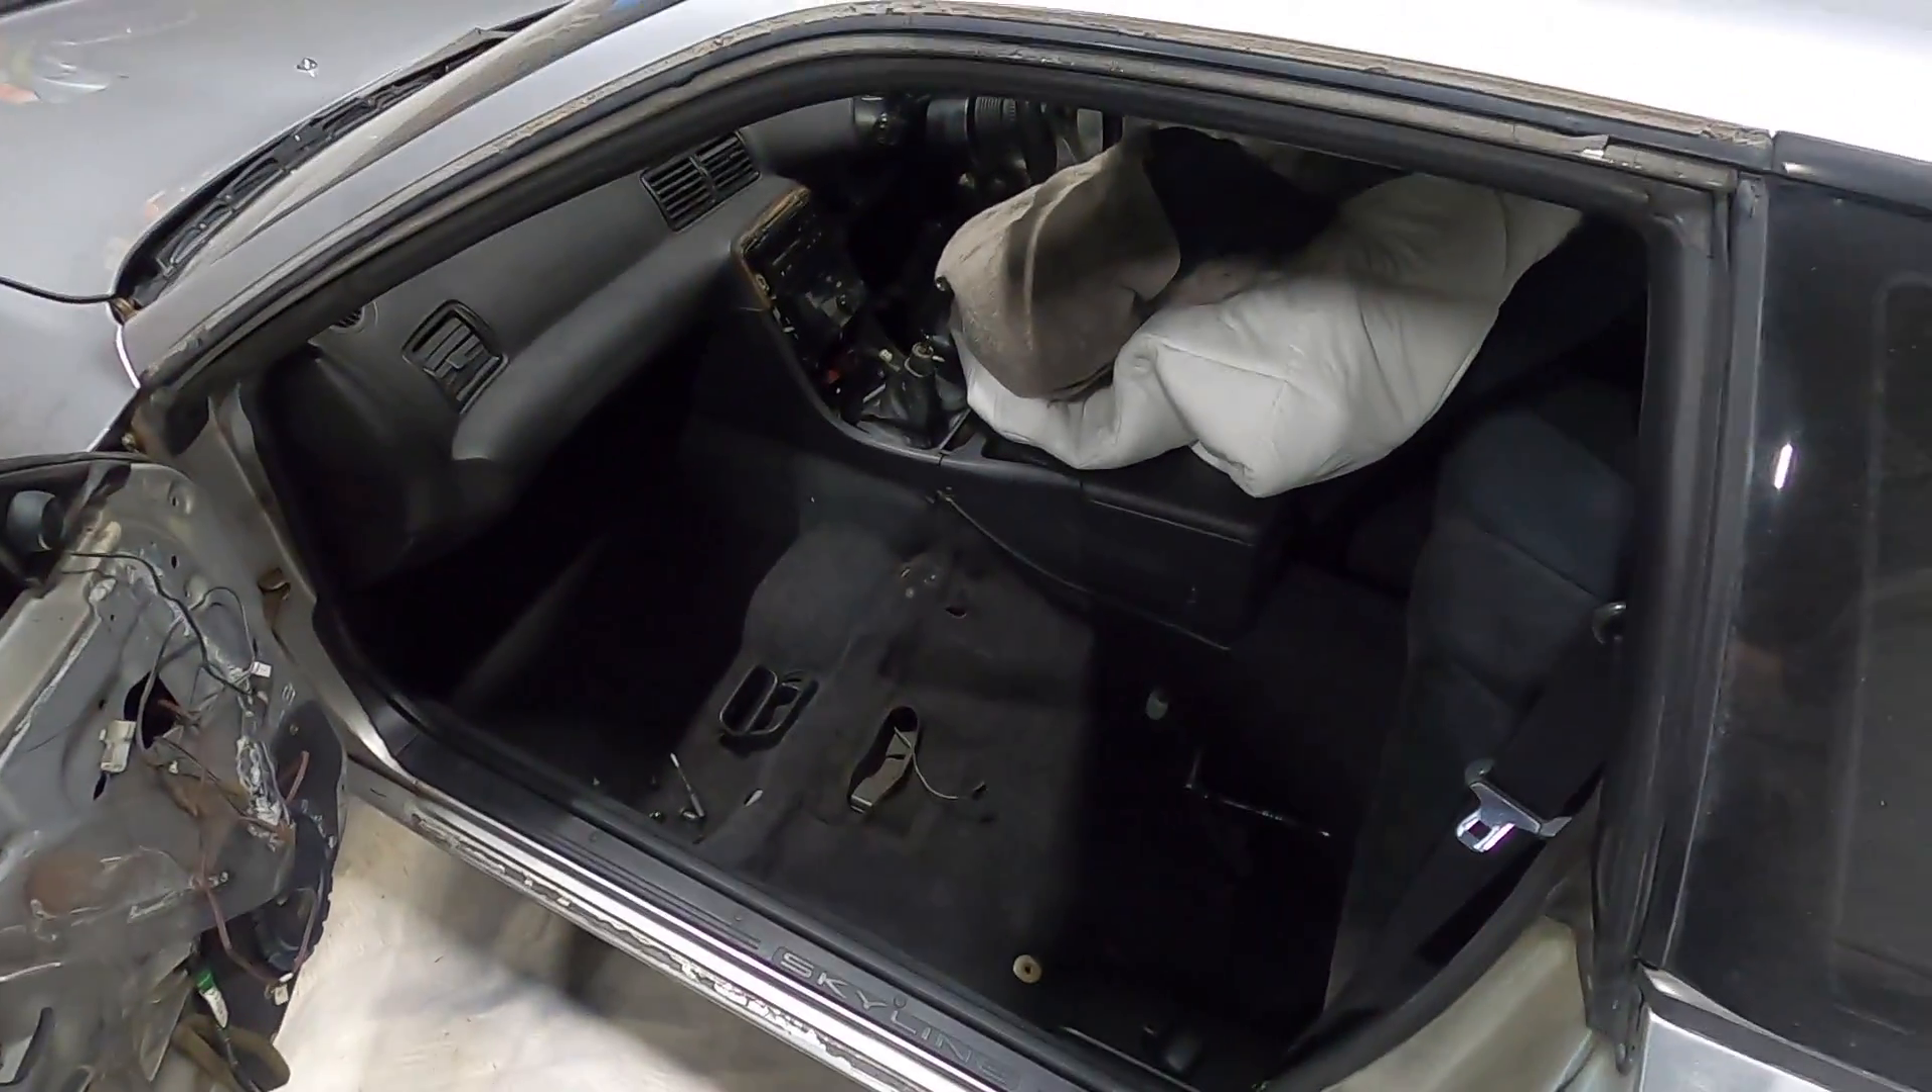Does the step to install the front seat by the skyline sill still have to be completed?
Yes.